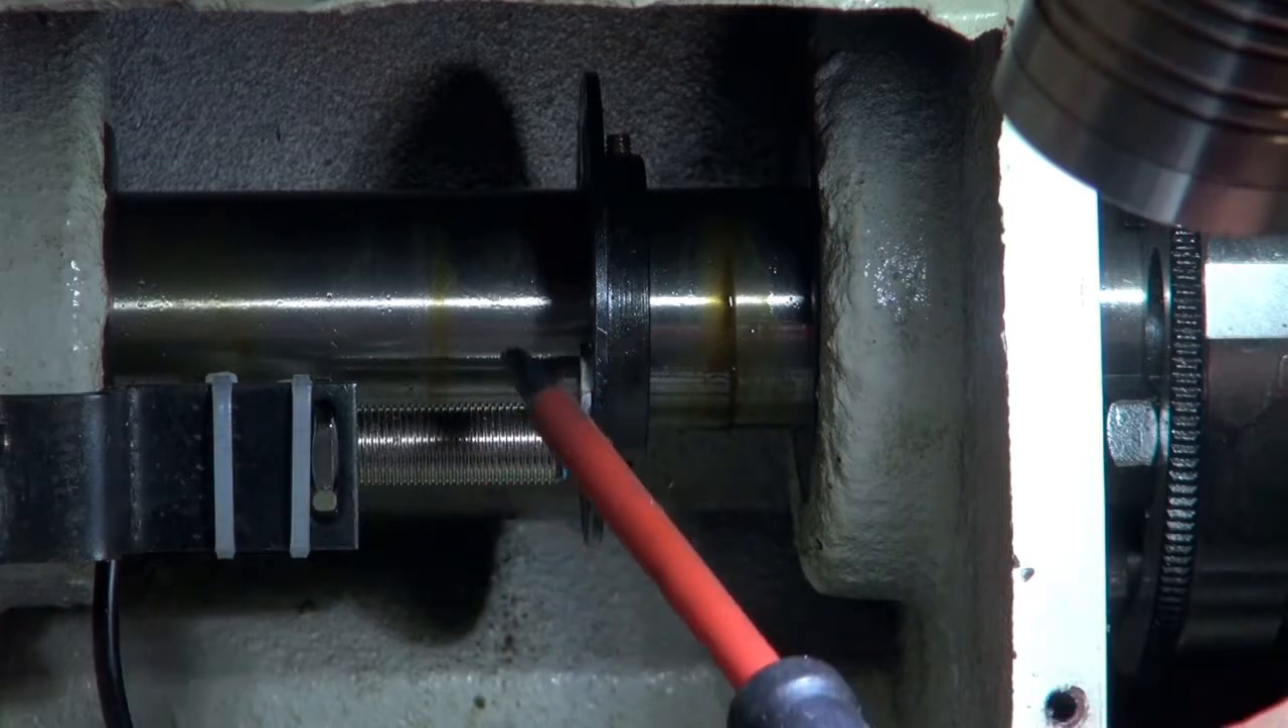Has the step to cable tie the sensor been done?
Yes.